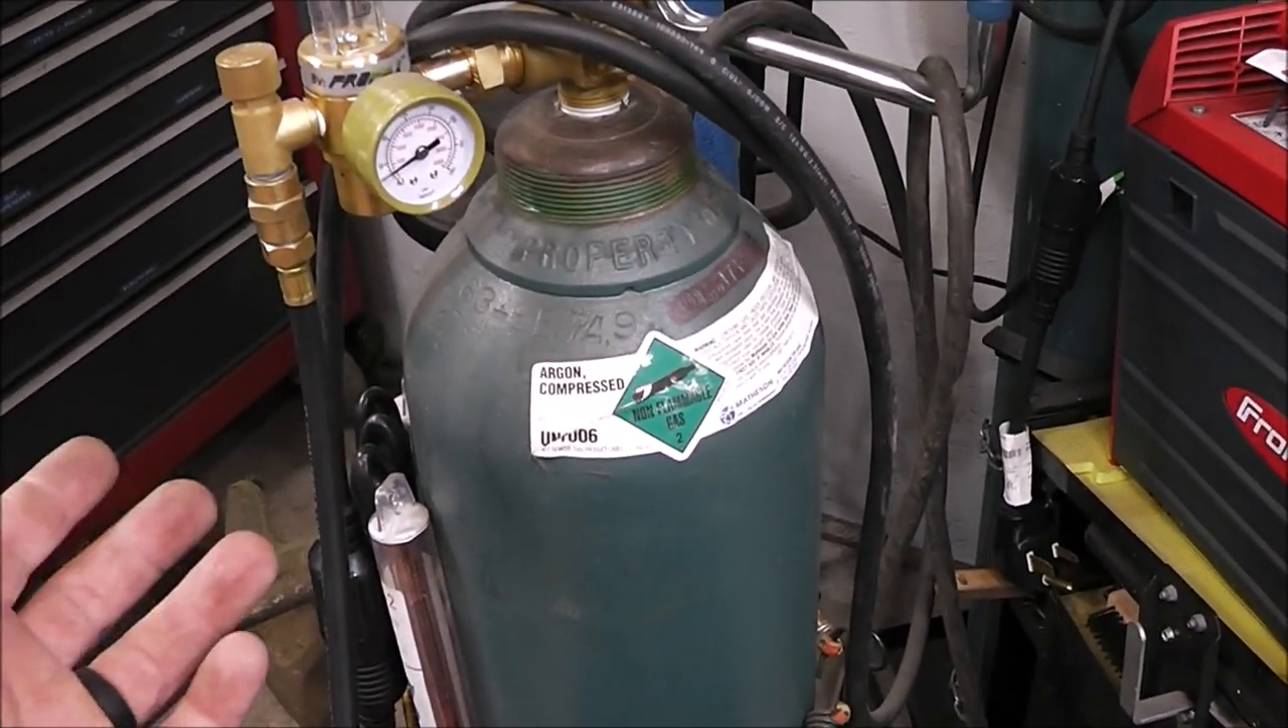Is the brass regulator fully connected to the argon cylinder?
Yes.